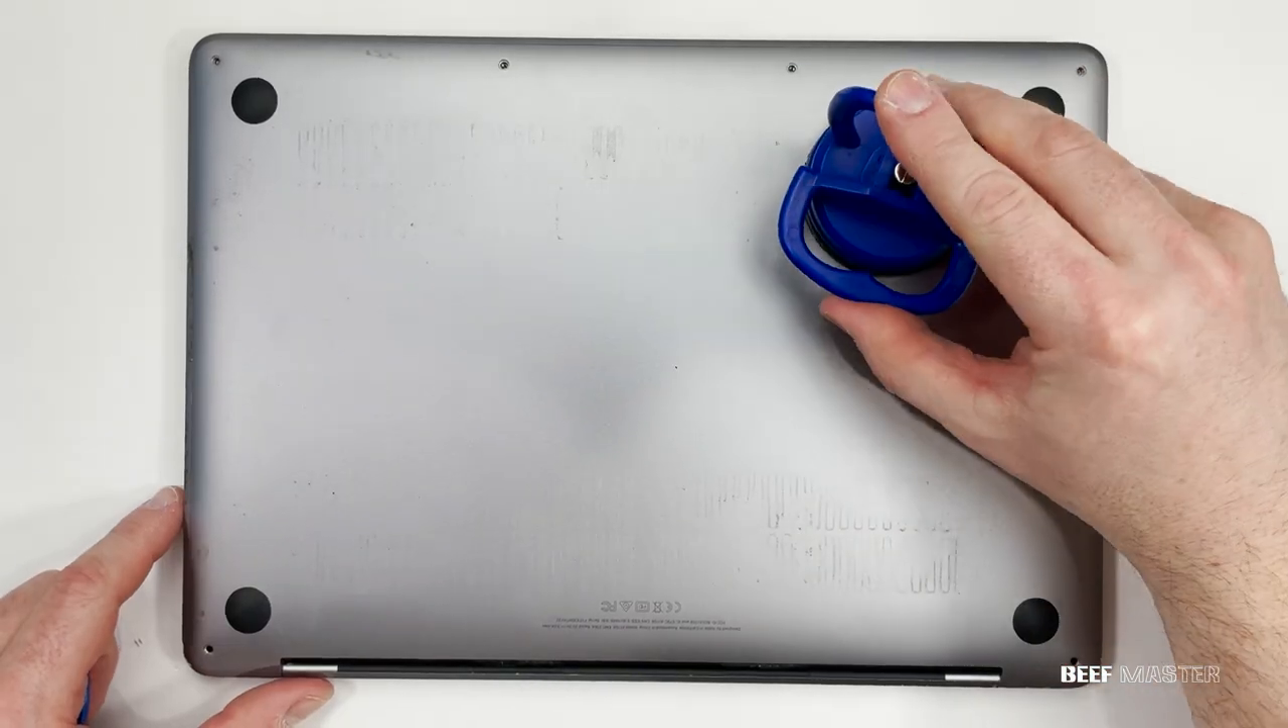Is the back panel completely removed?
No.